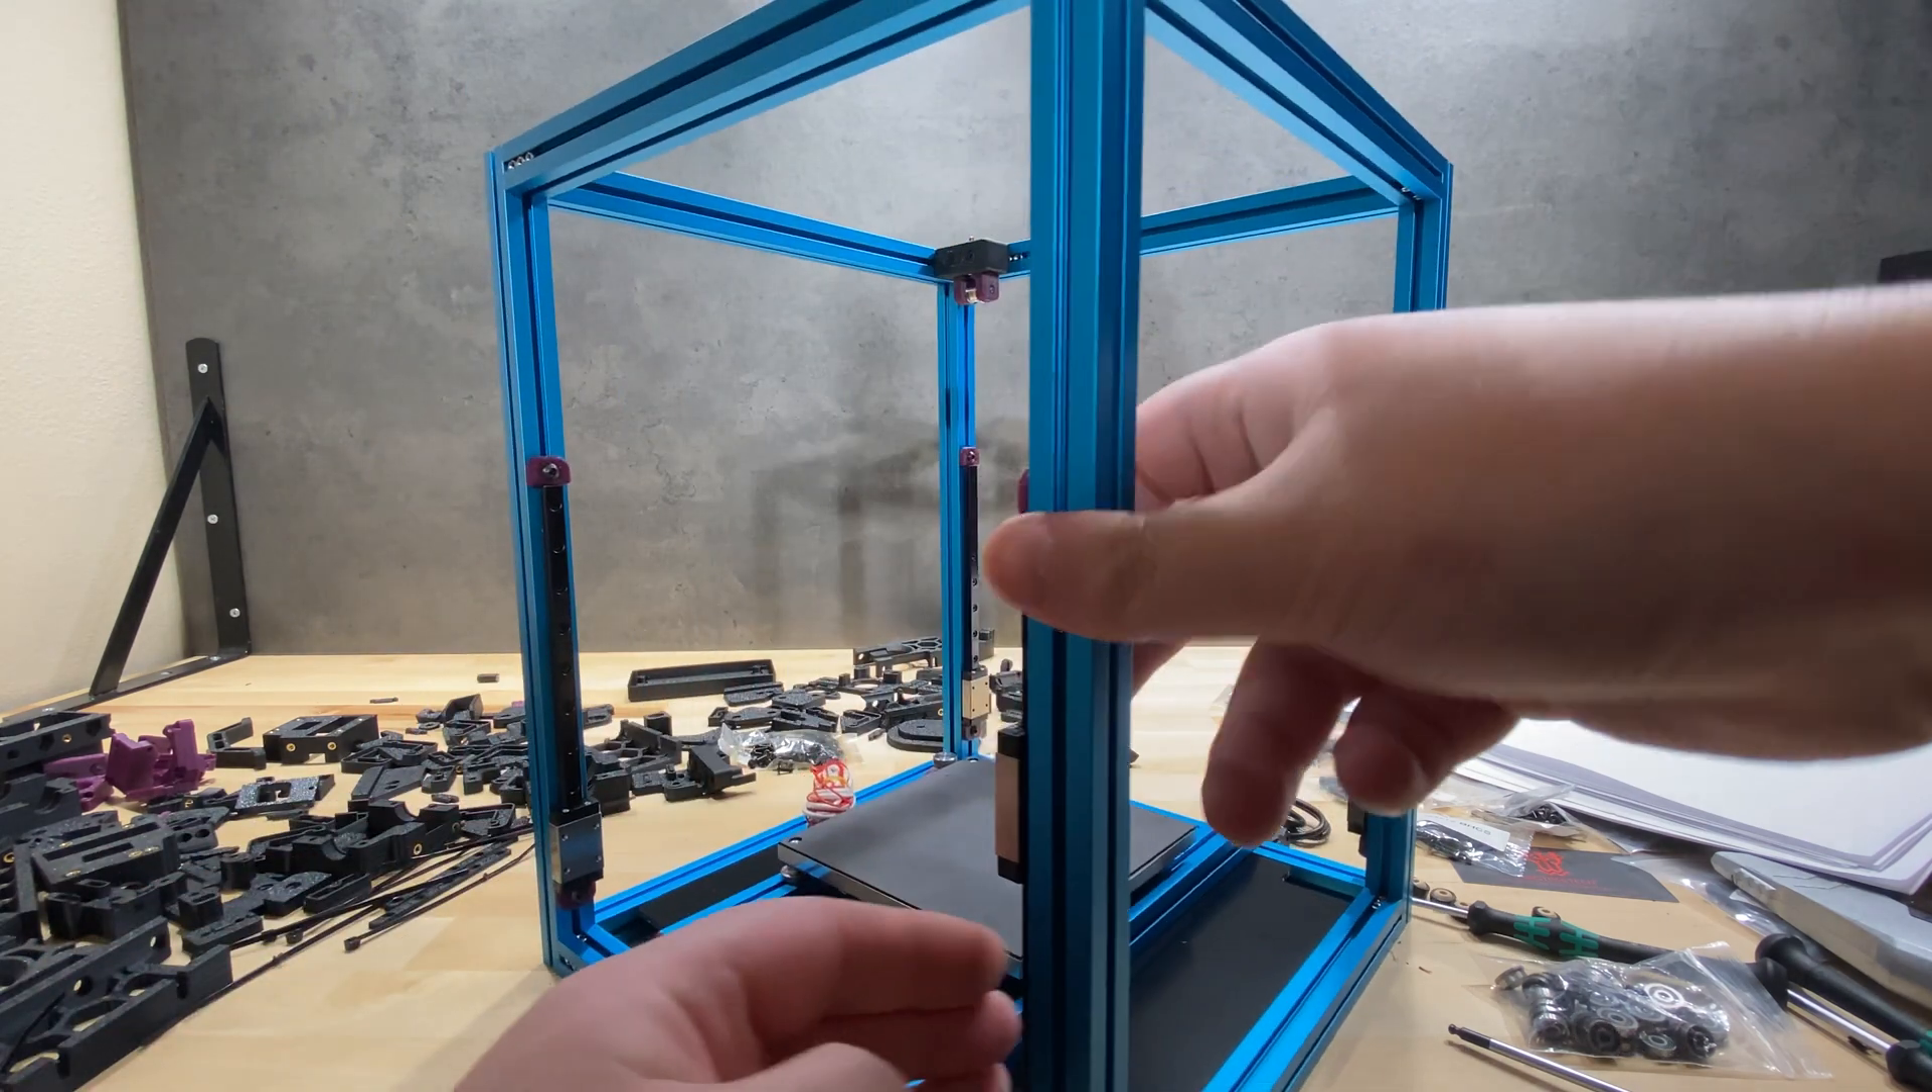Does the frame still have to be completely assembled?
No.